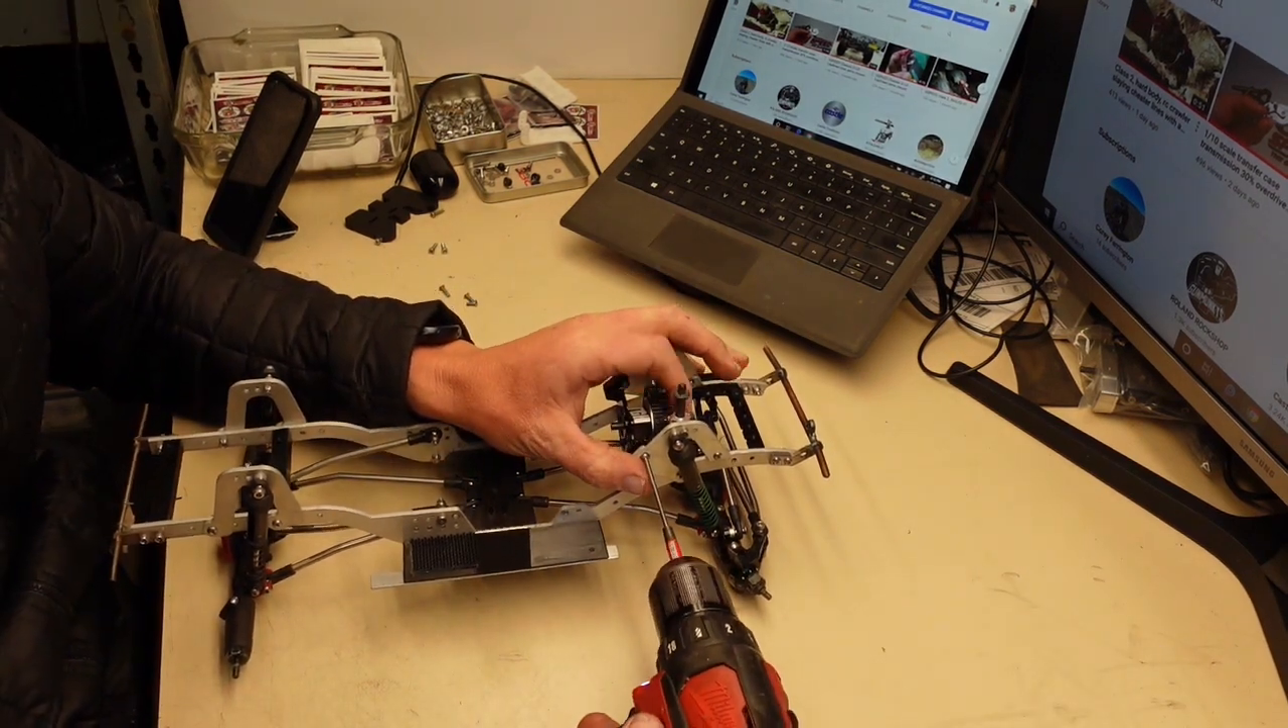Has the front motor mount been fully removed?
No.